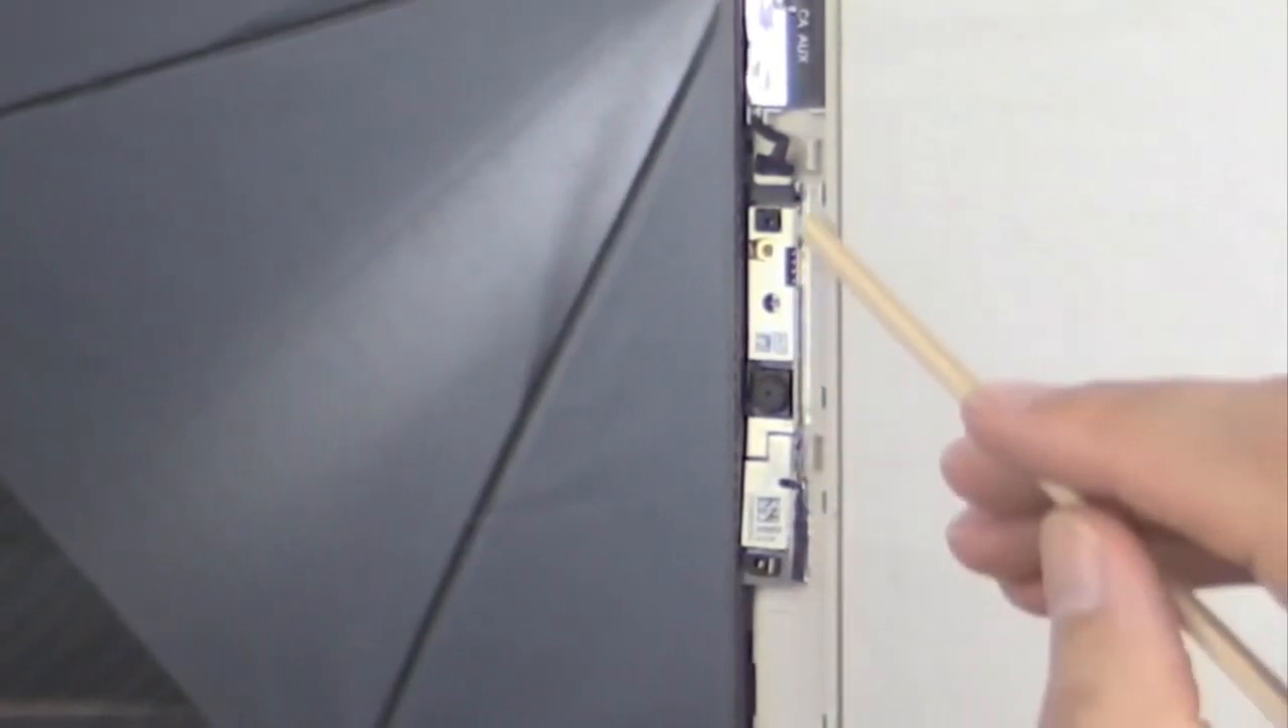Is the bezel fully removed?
Yes.